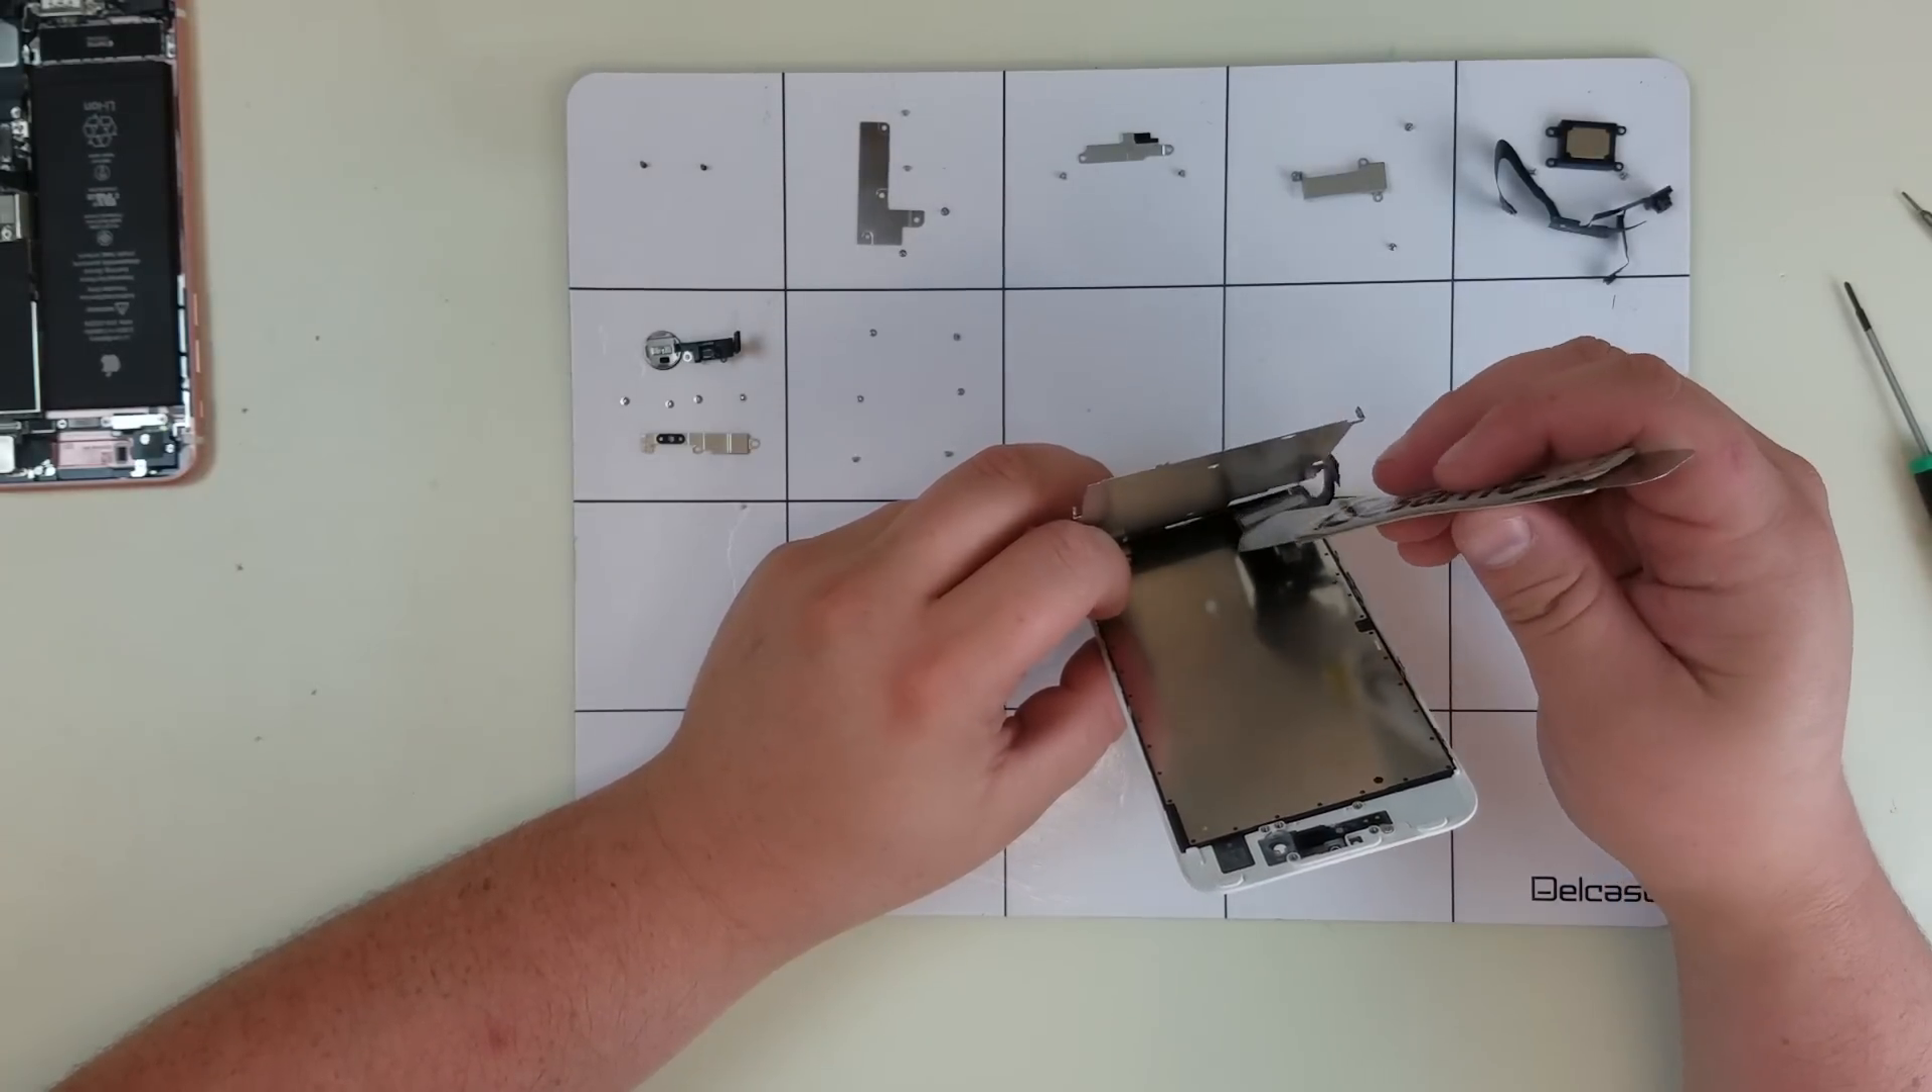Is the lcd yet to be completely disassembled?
Yes.